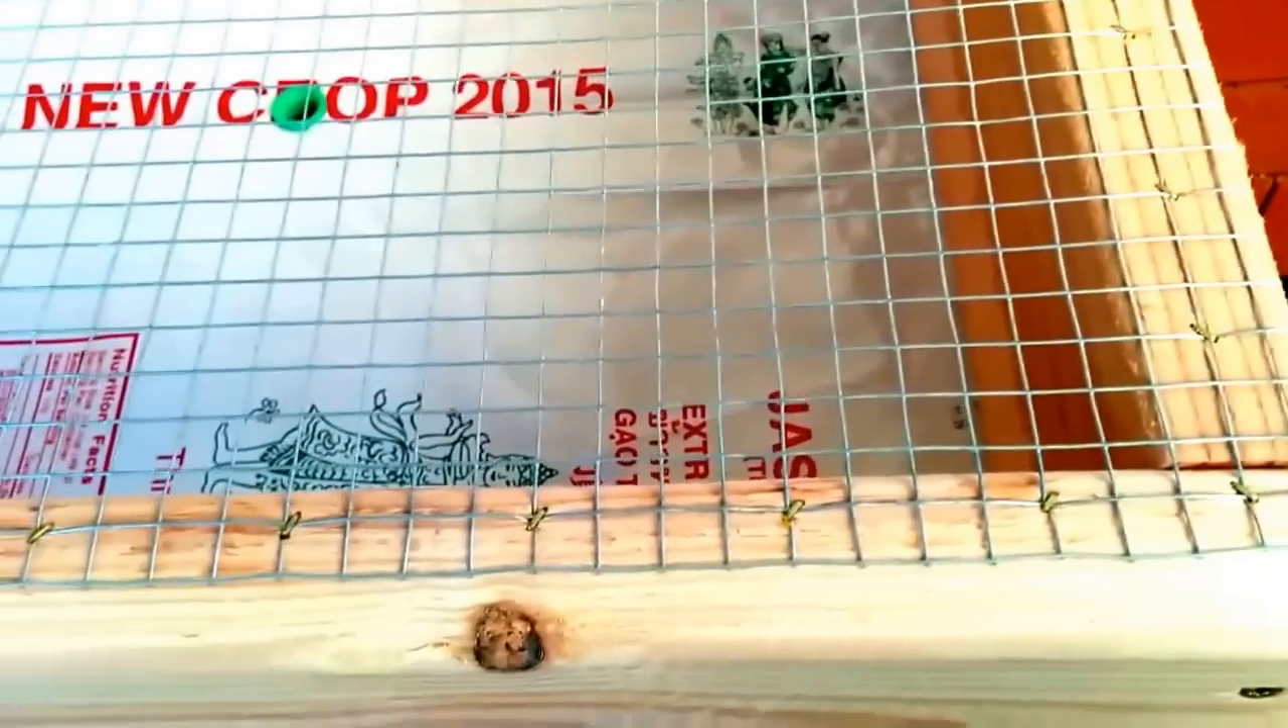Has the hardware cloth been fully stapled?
Yes.